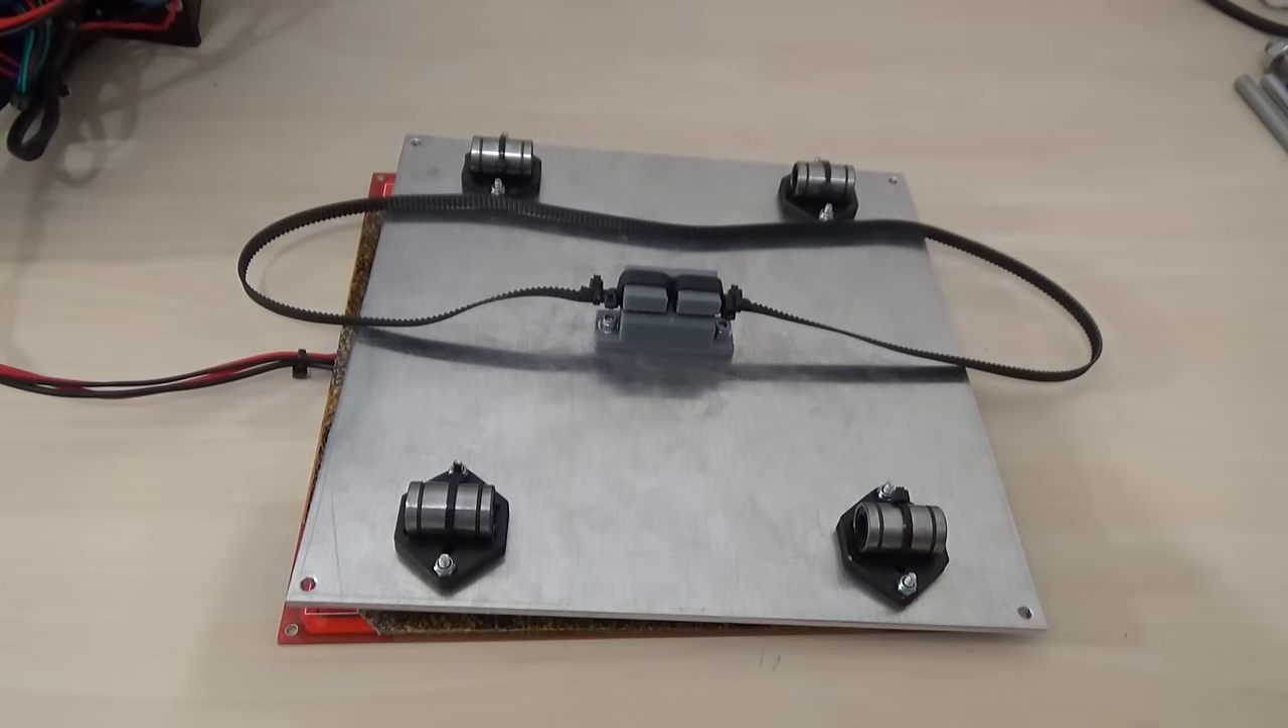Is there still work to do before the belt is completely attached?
No.